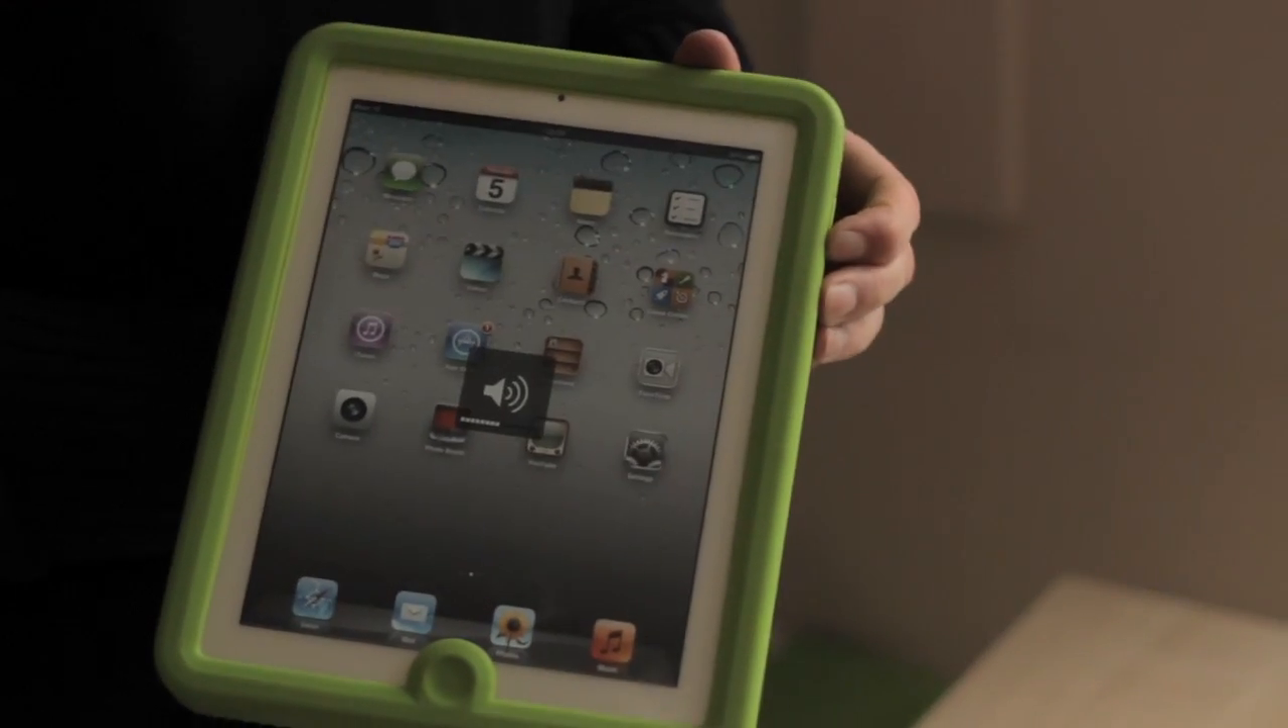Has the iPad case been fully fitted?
Yes.